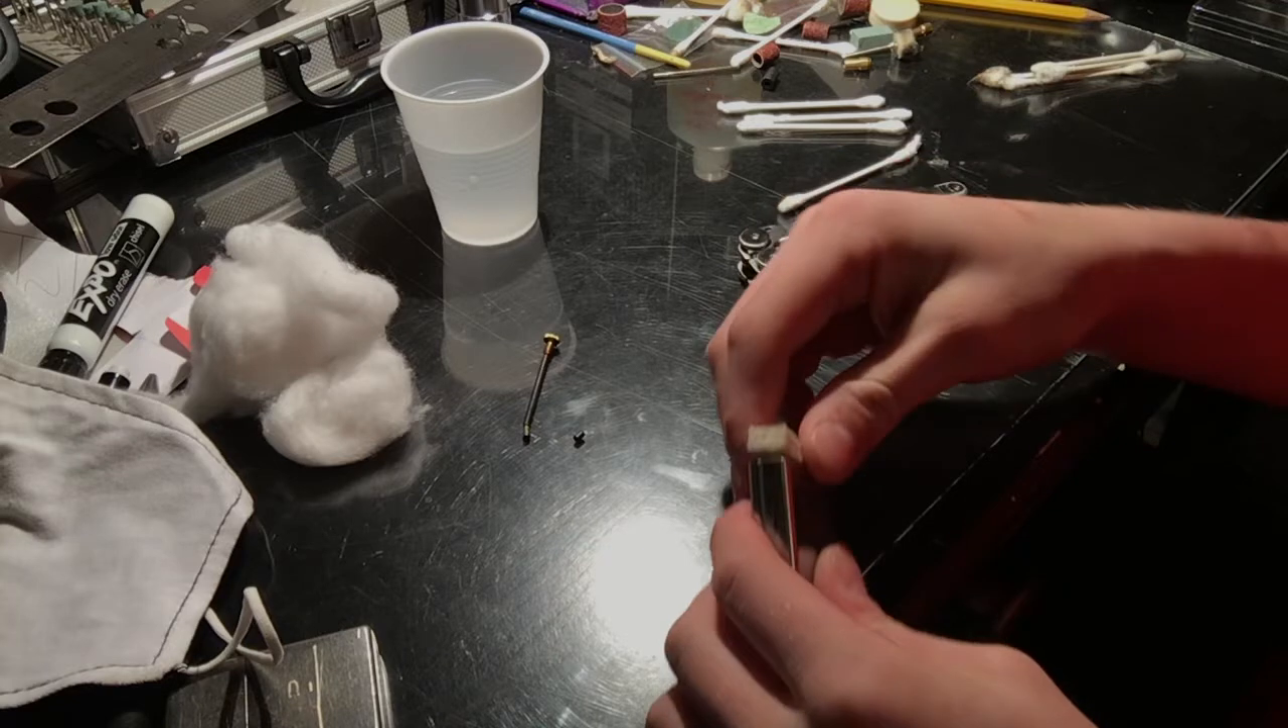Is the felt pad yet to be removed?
Yes.